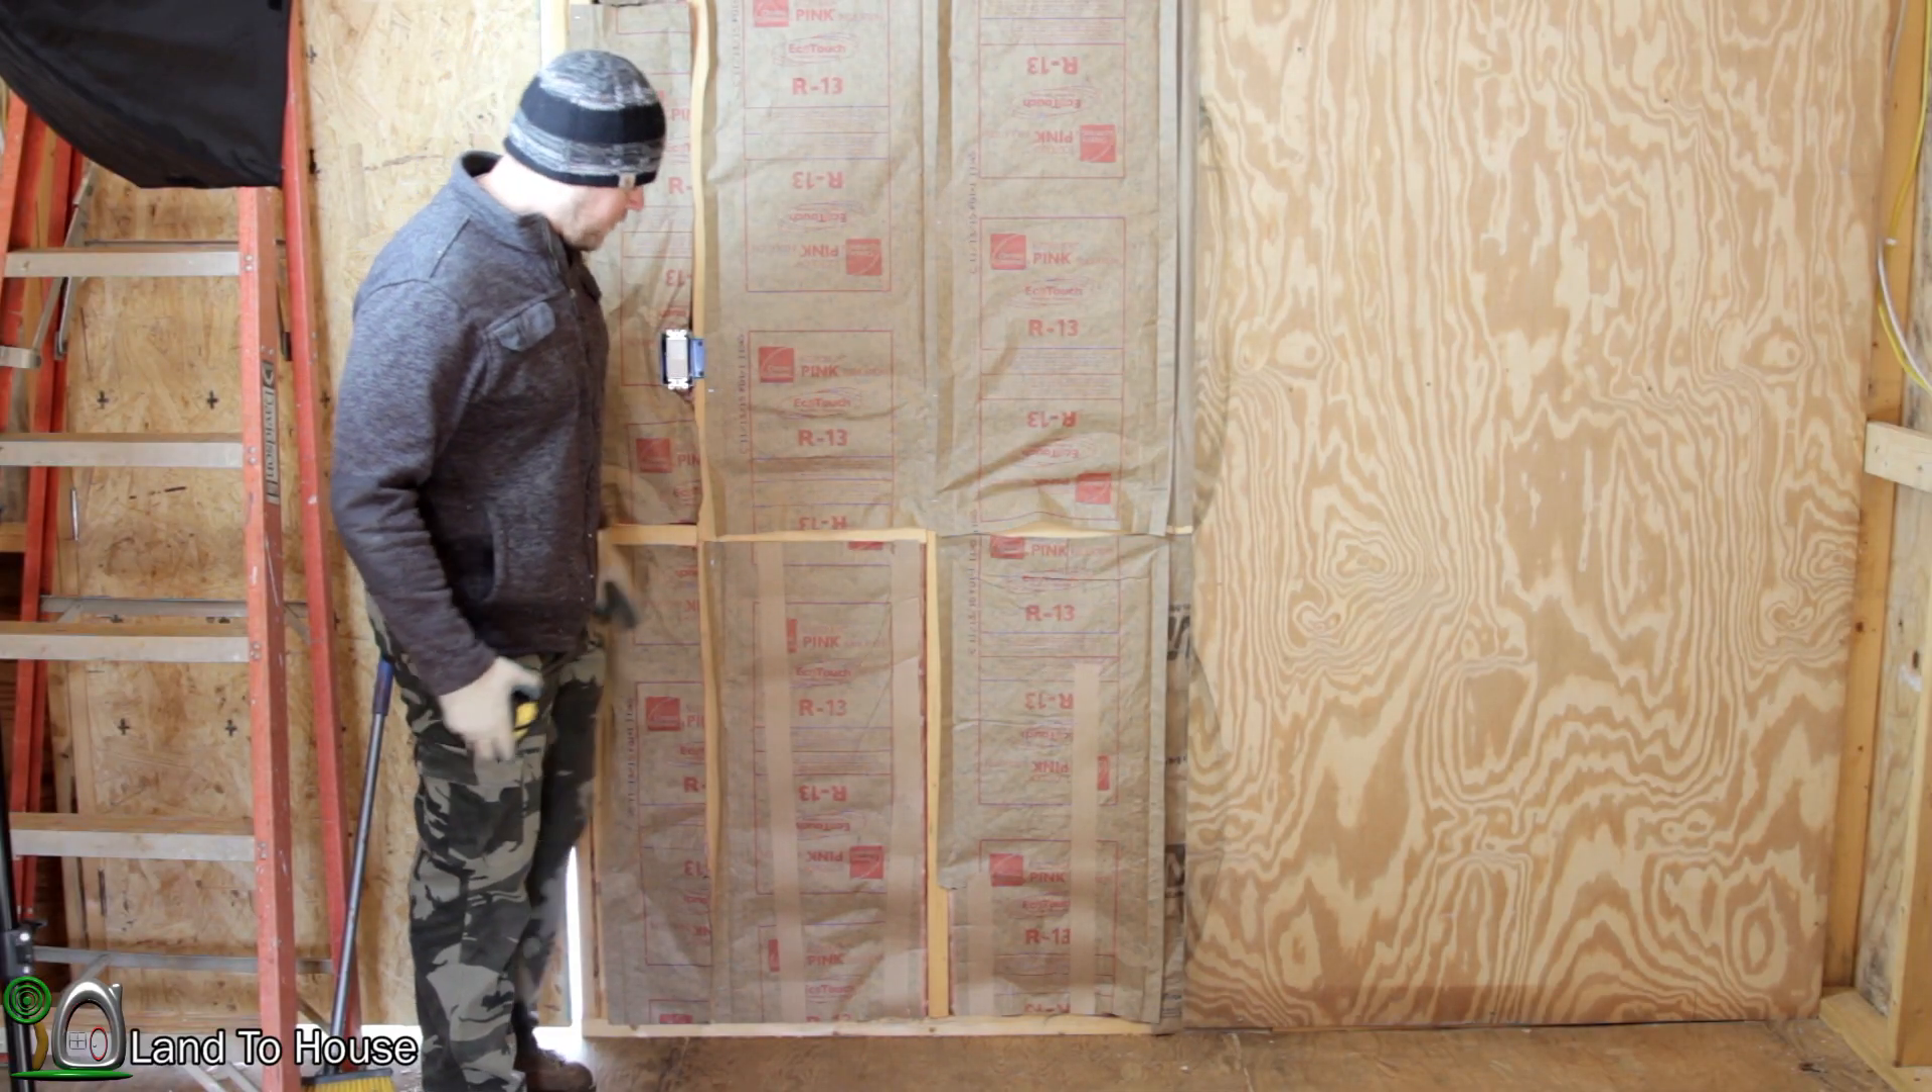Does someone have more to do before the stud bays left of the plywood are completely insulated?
No.